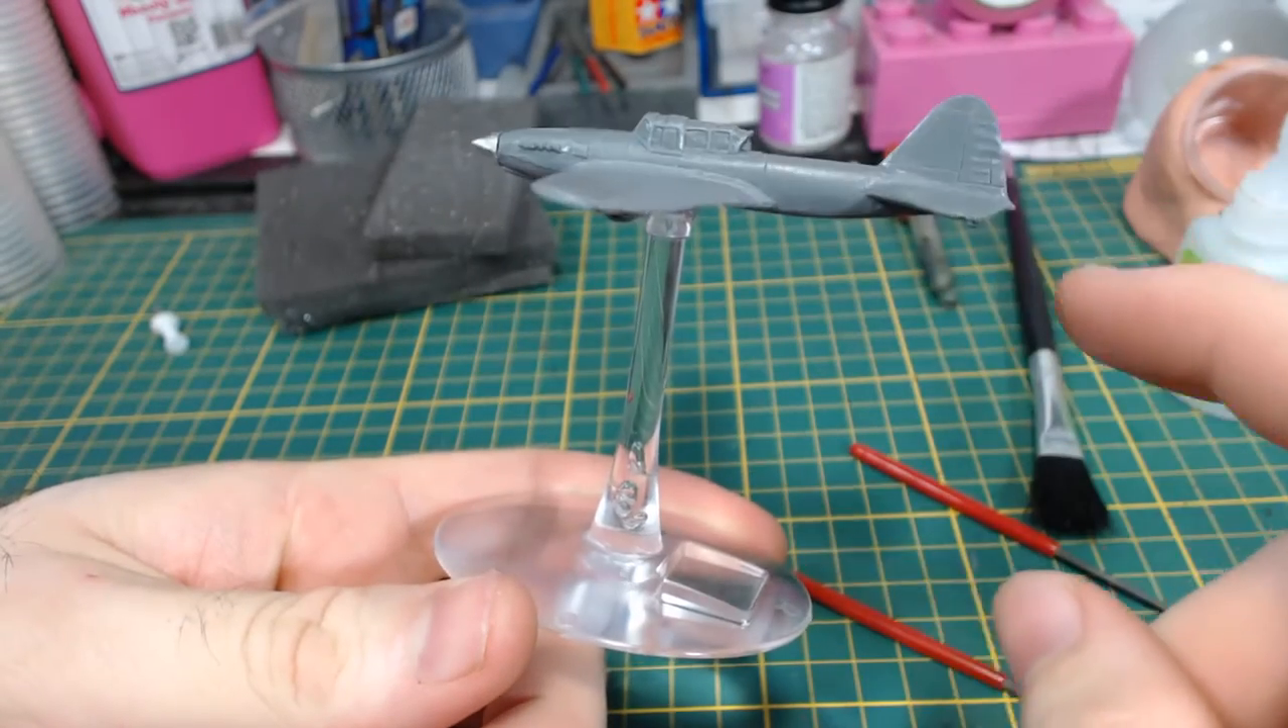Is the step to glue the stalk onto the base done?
Yes.